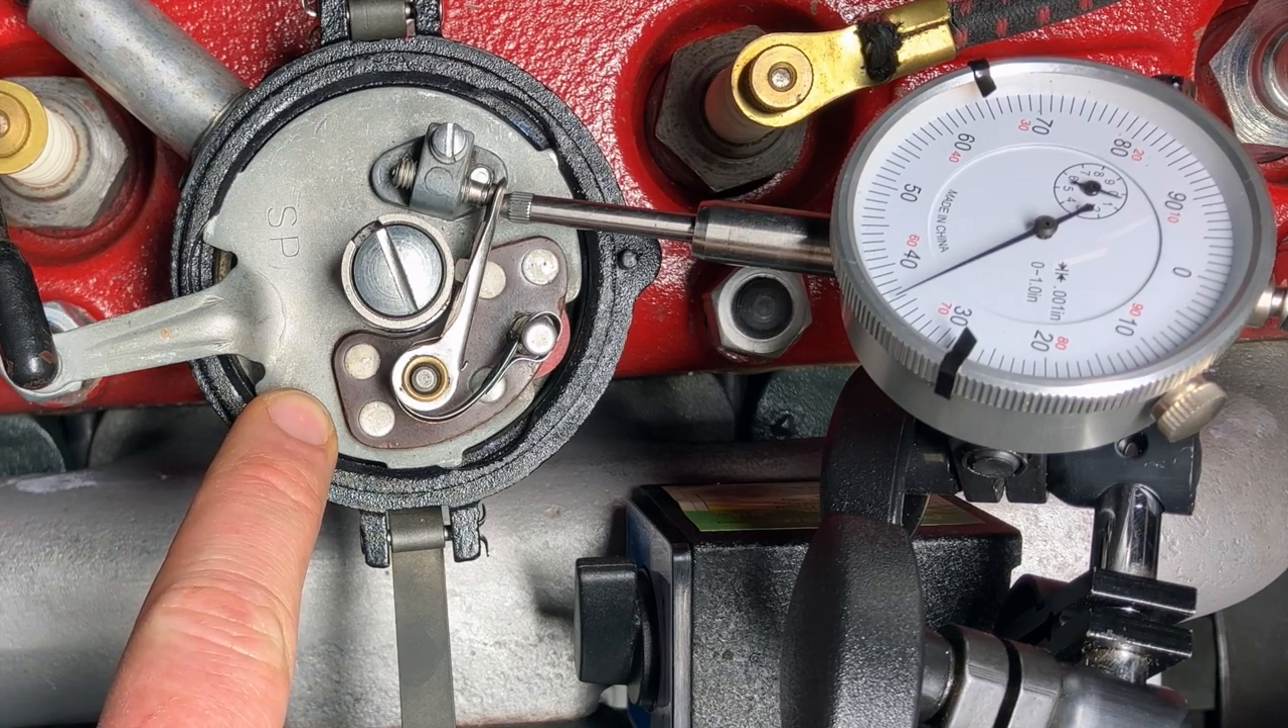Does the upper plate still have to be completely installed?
No.